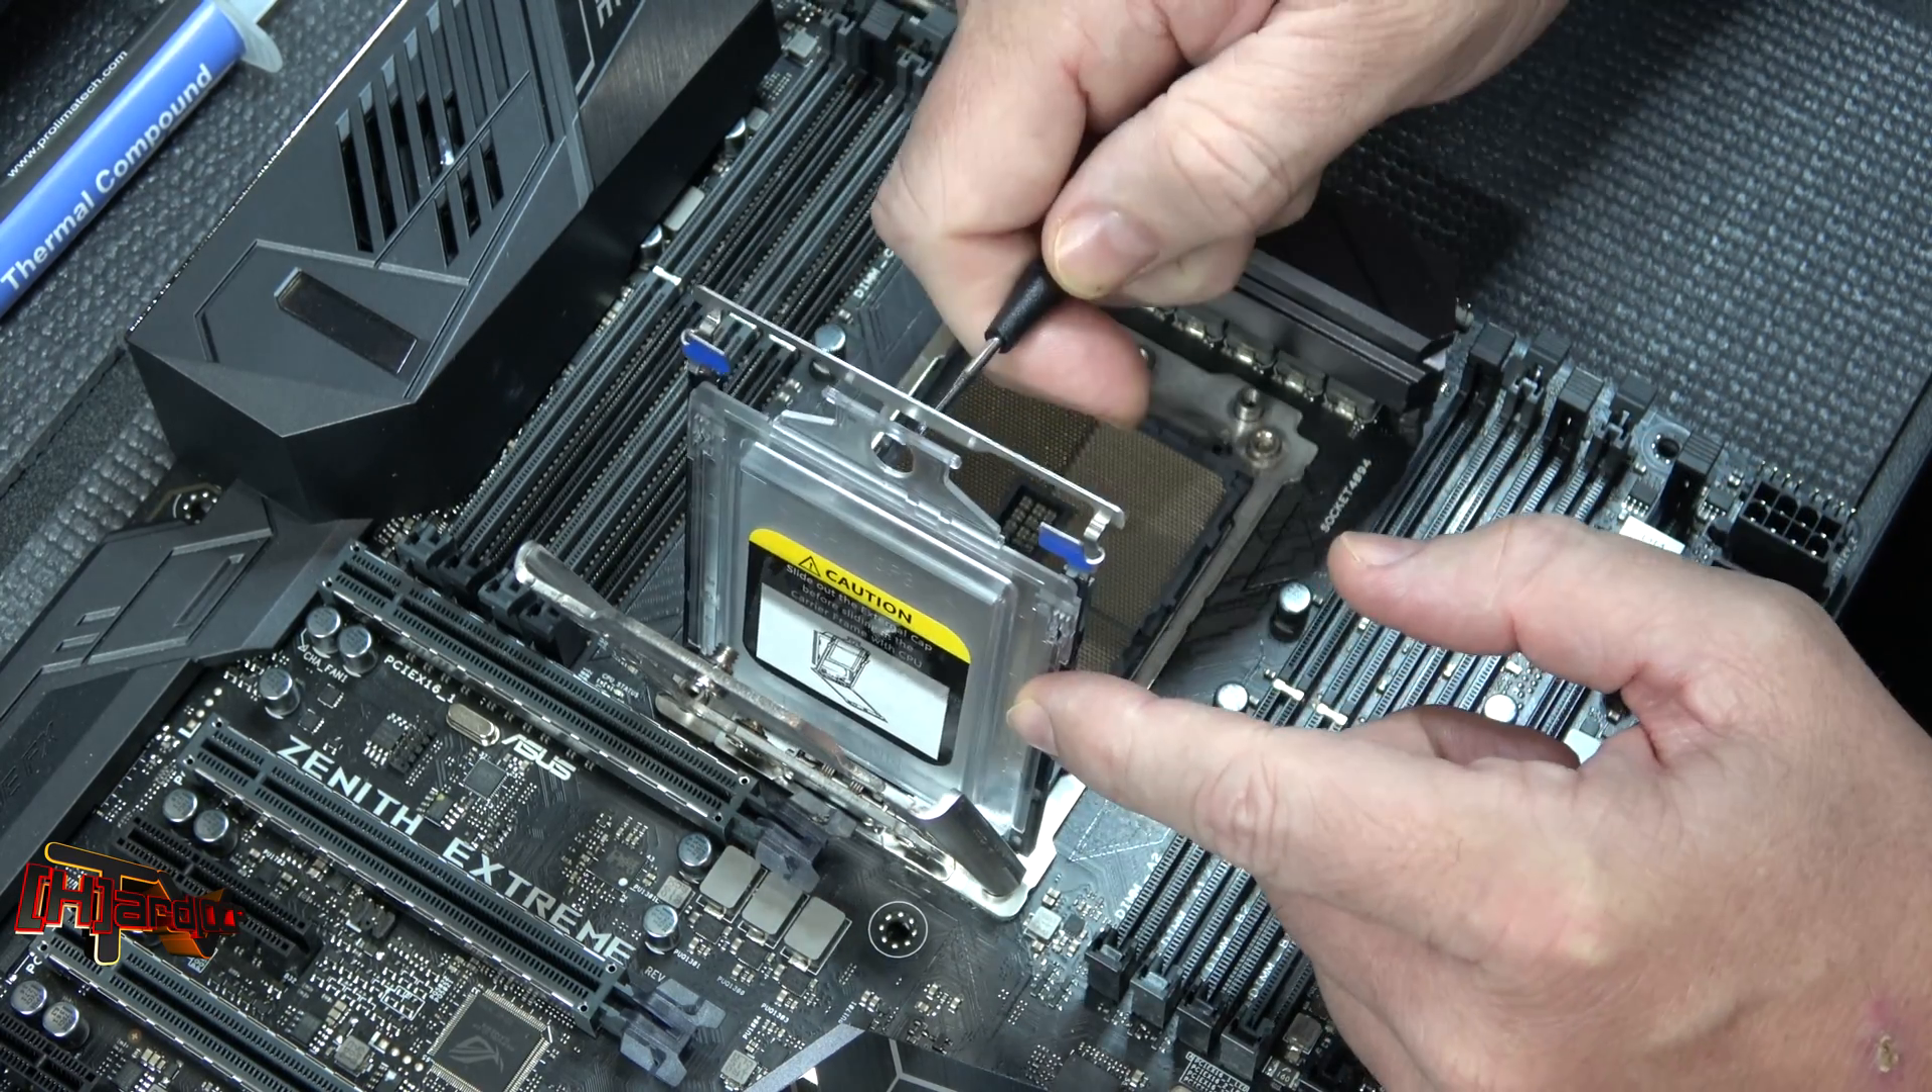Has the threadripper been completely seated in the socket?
No.